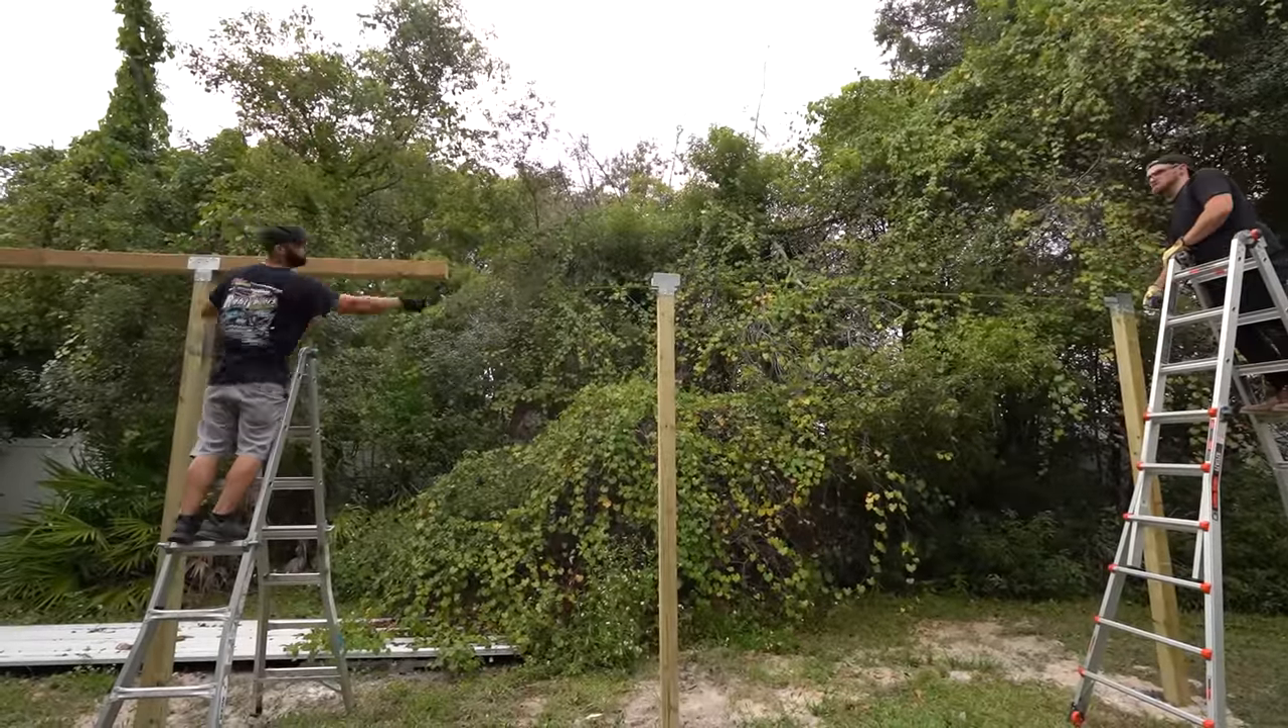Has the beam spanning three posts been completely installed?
No.